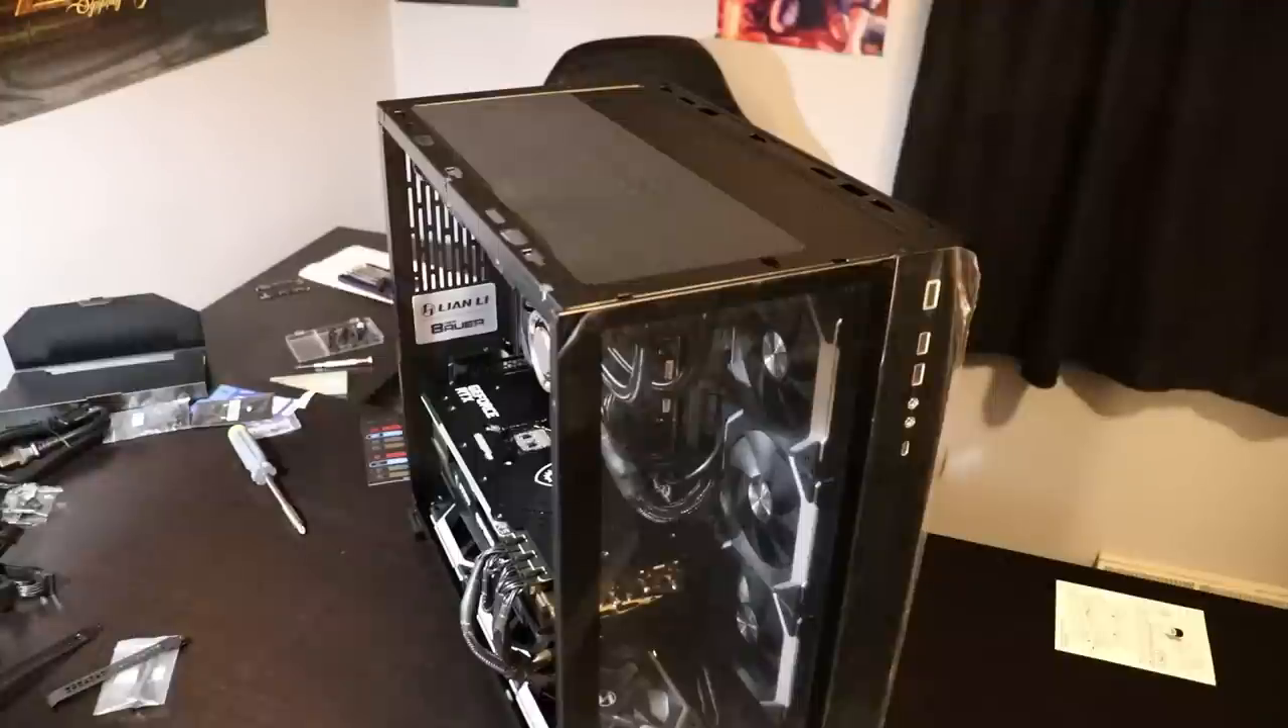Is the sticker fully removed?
No.